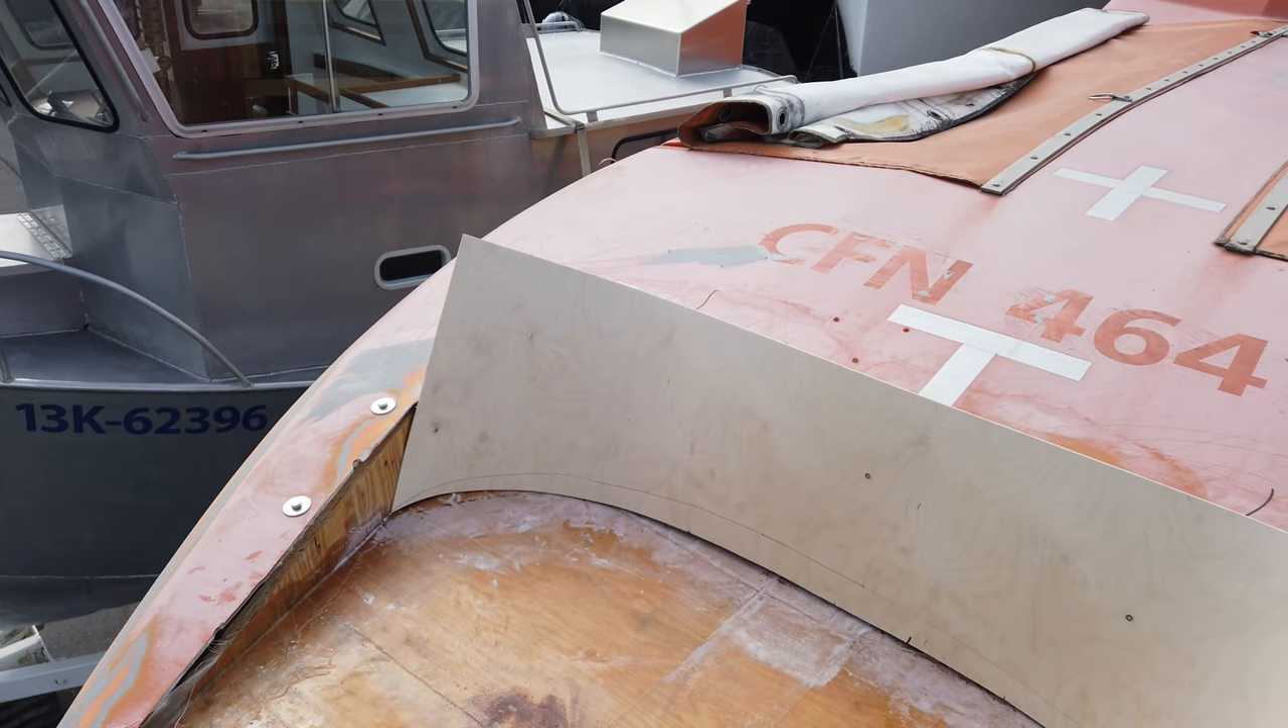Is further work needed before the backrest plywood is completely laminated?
Yes.